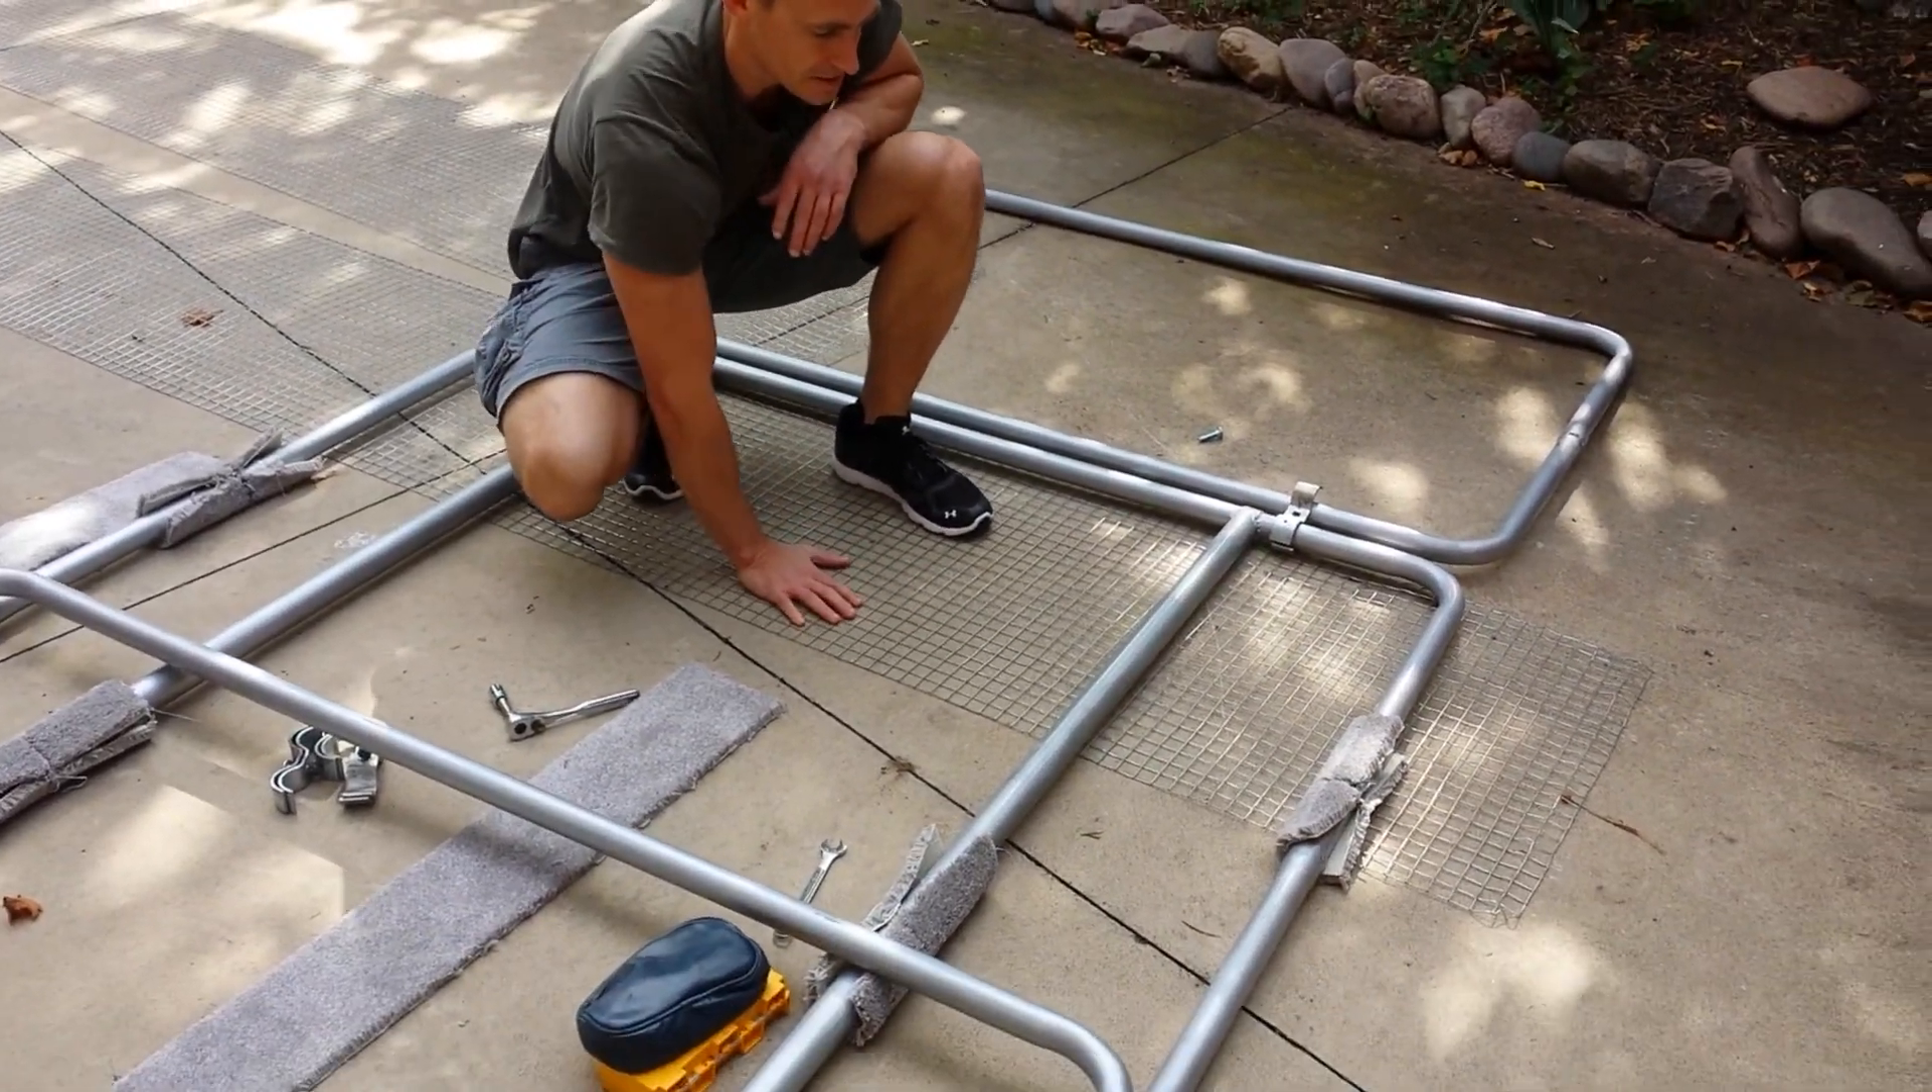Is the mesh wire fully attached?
No.